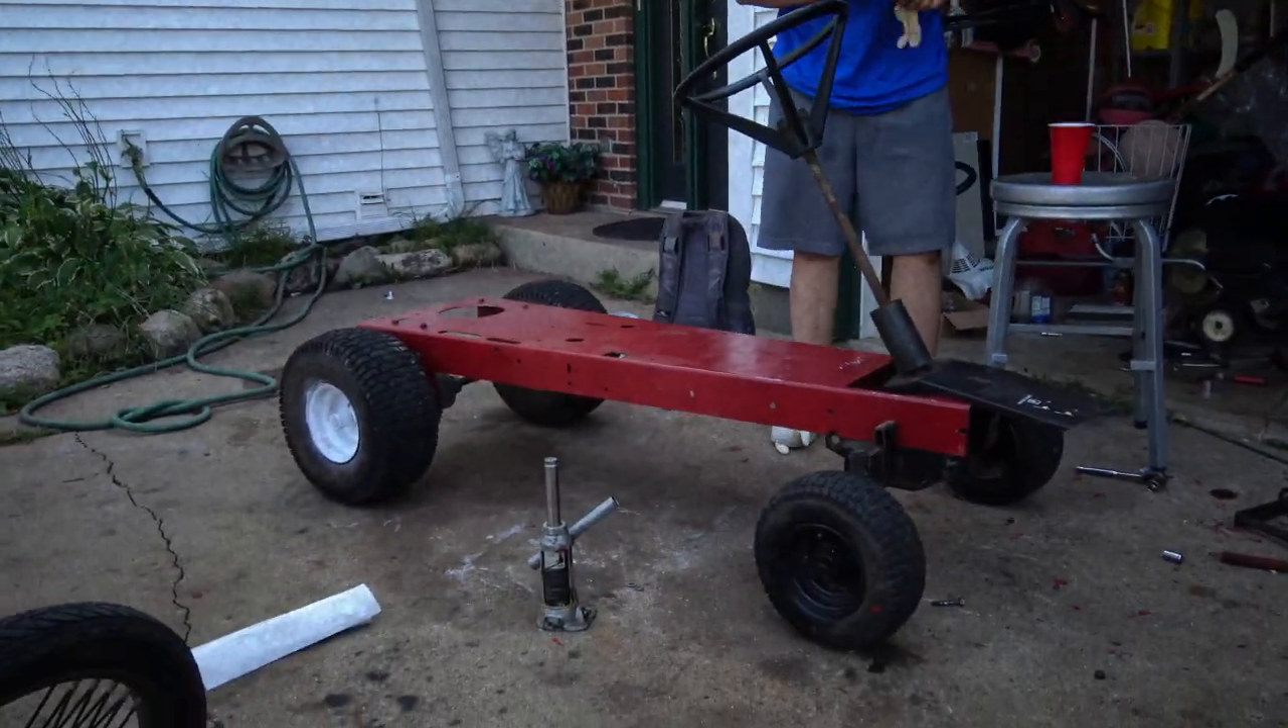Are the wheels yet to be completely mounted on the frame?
No.